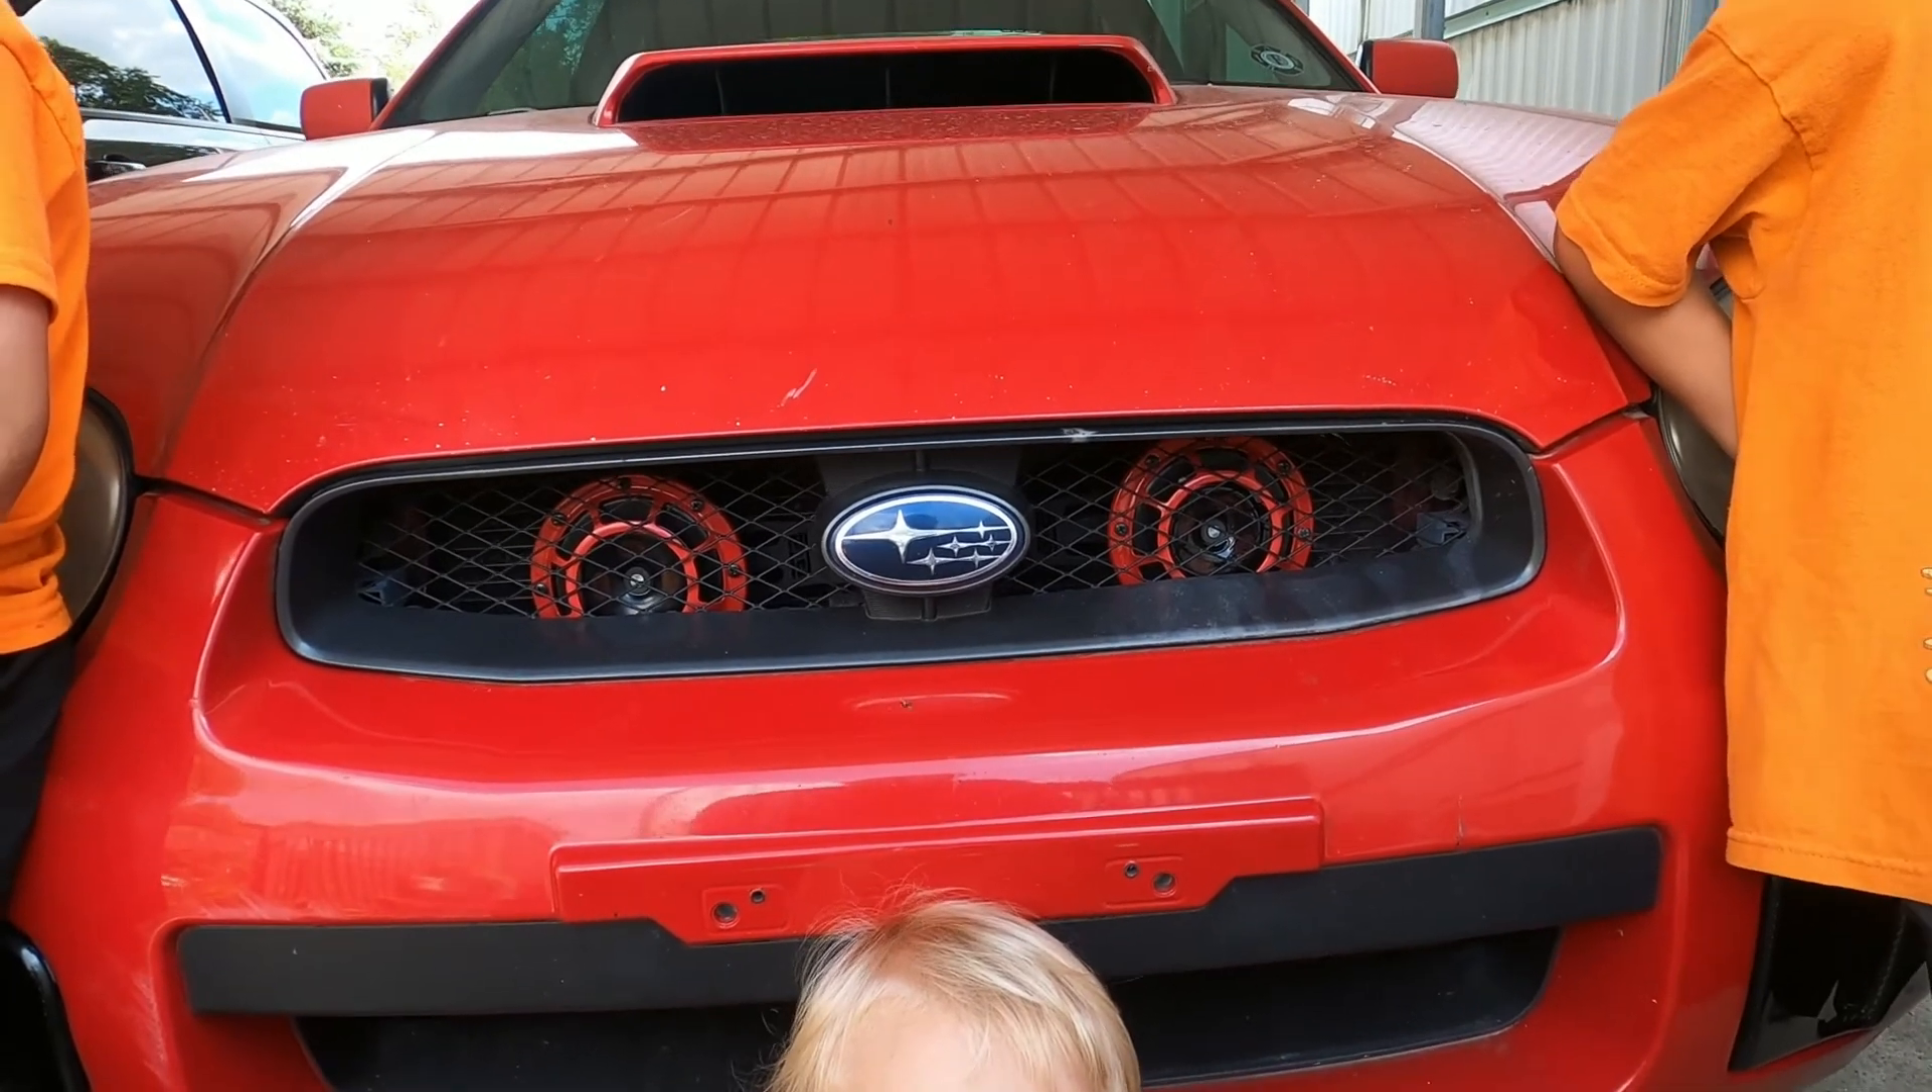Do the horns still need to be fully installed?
No.